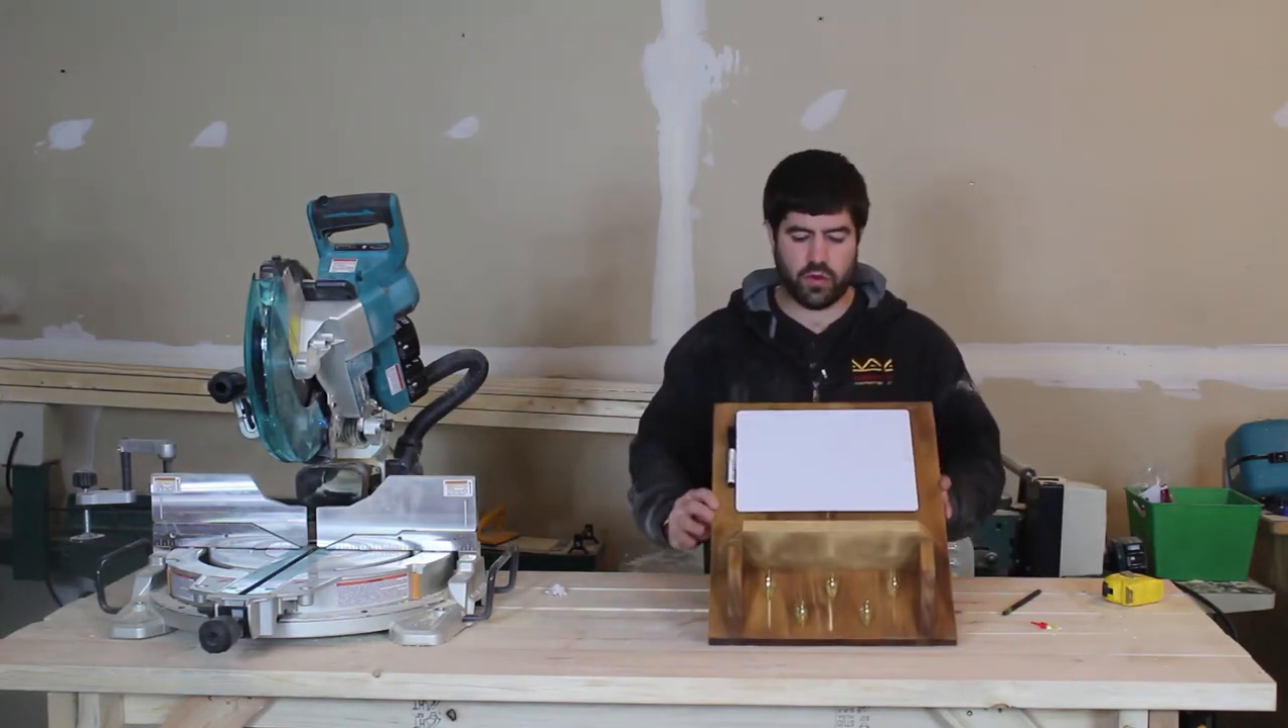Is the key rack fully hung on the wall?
No.